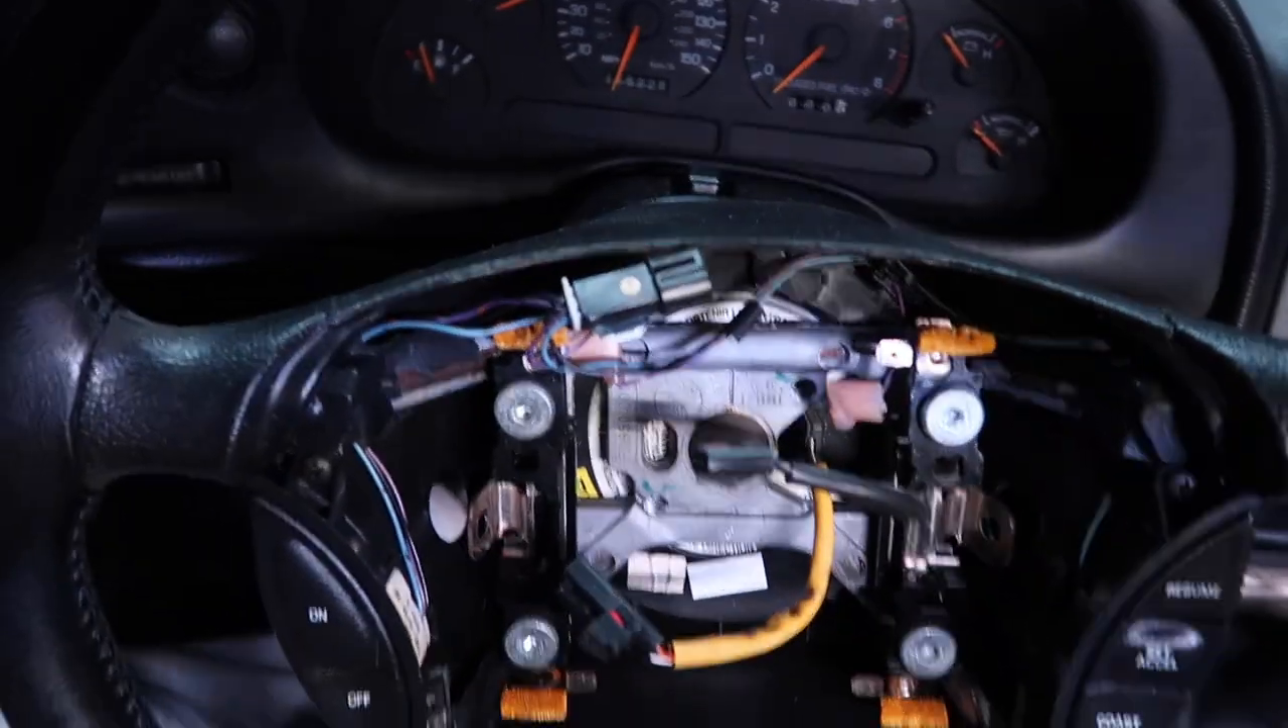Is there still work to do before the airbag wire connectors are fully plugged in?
Yes.